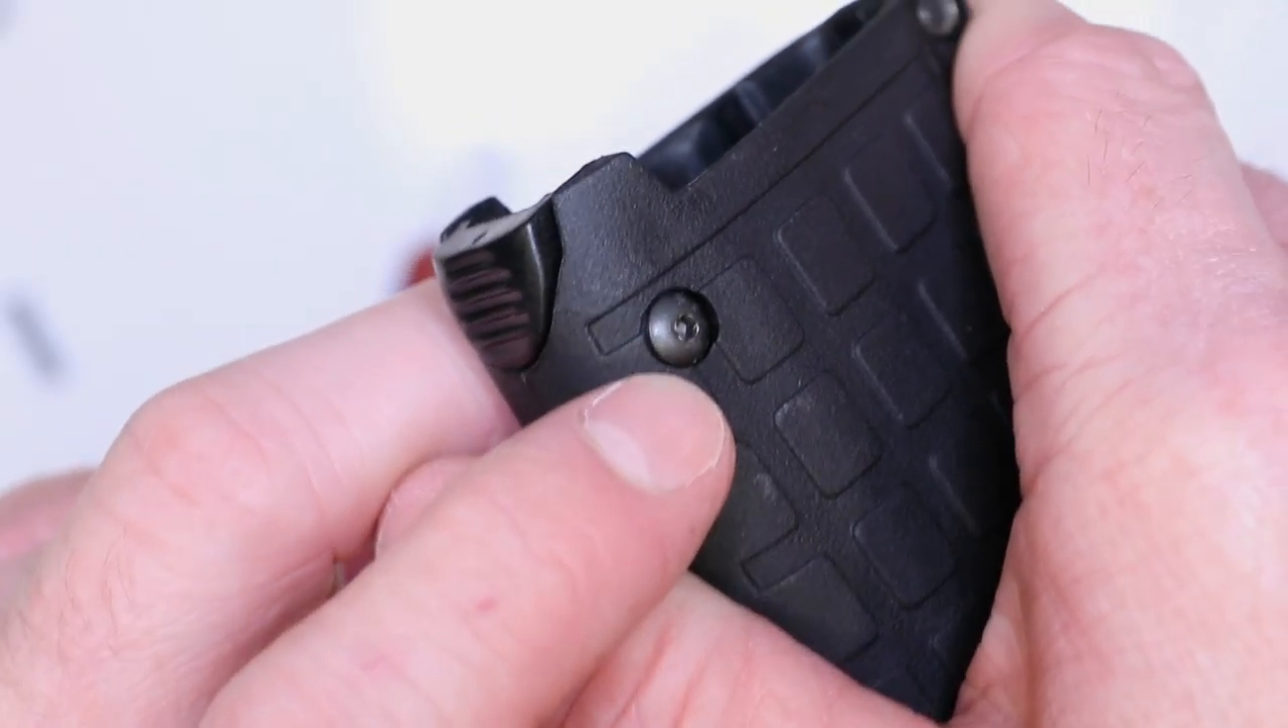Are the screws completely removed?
No.